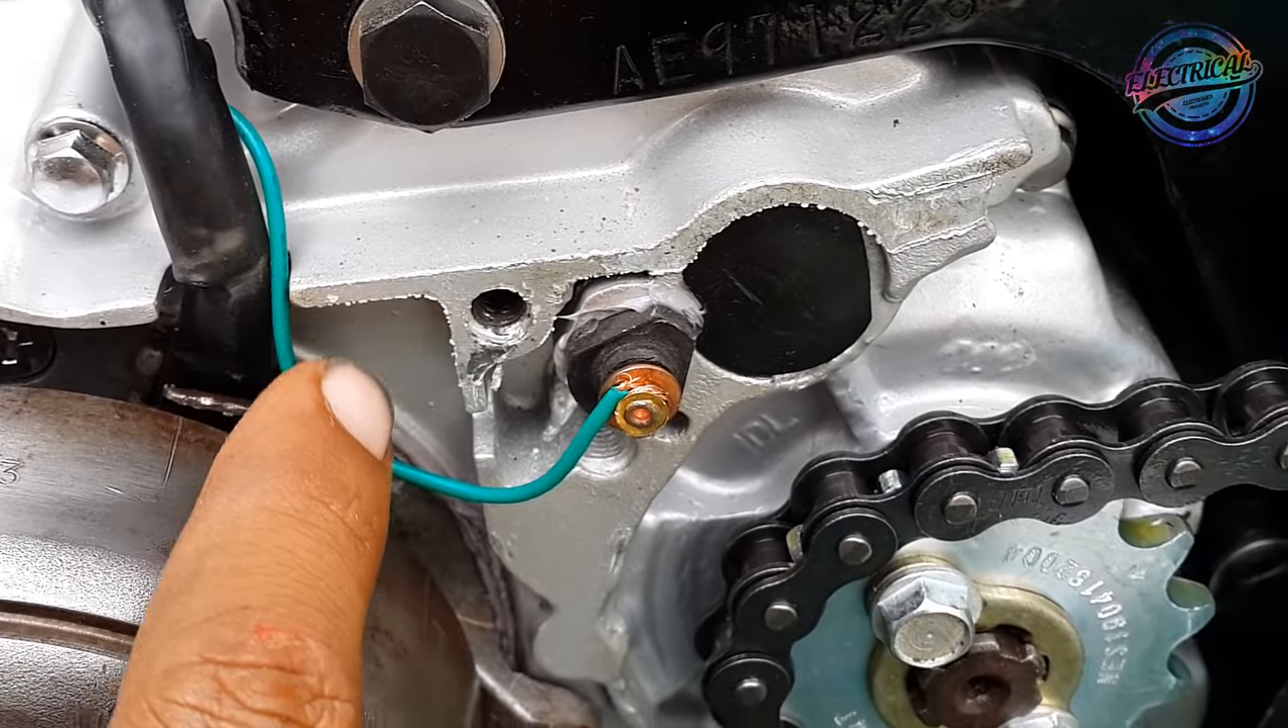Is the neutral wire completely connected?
Yes.